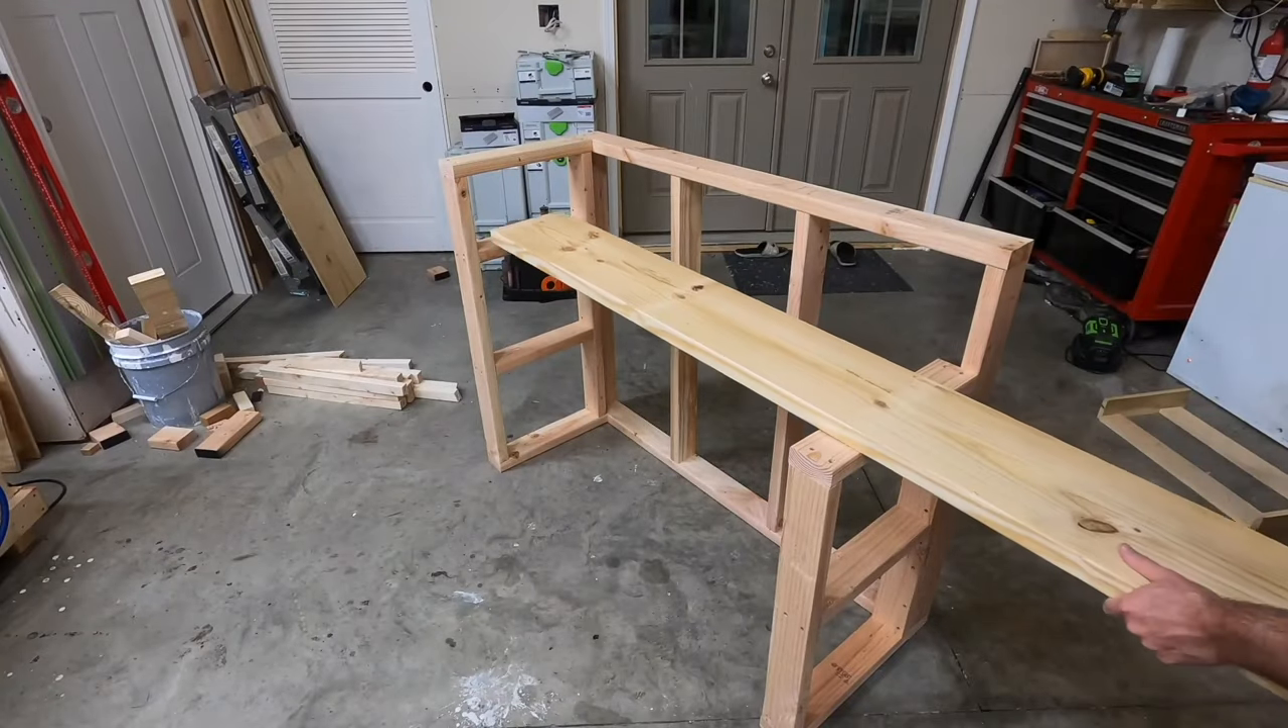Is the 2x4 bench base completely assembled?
Yes.